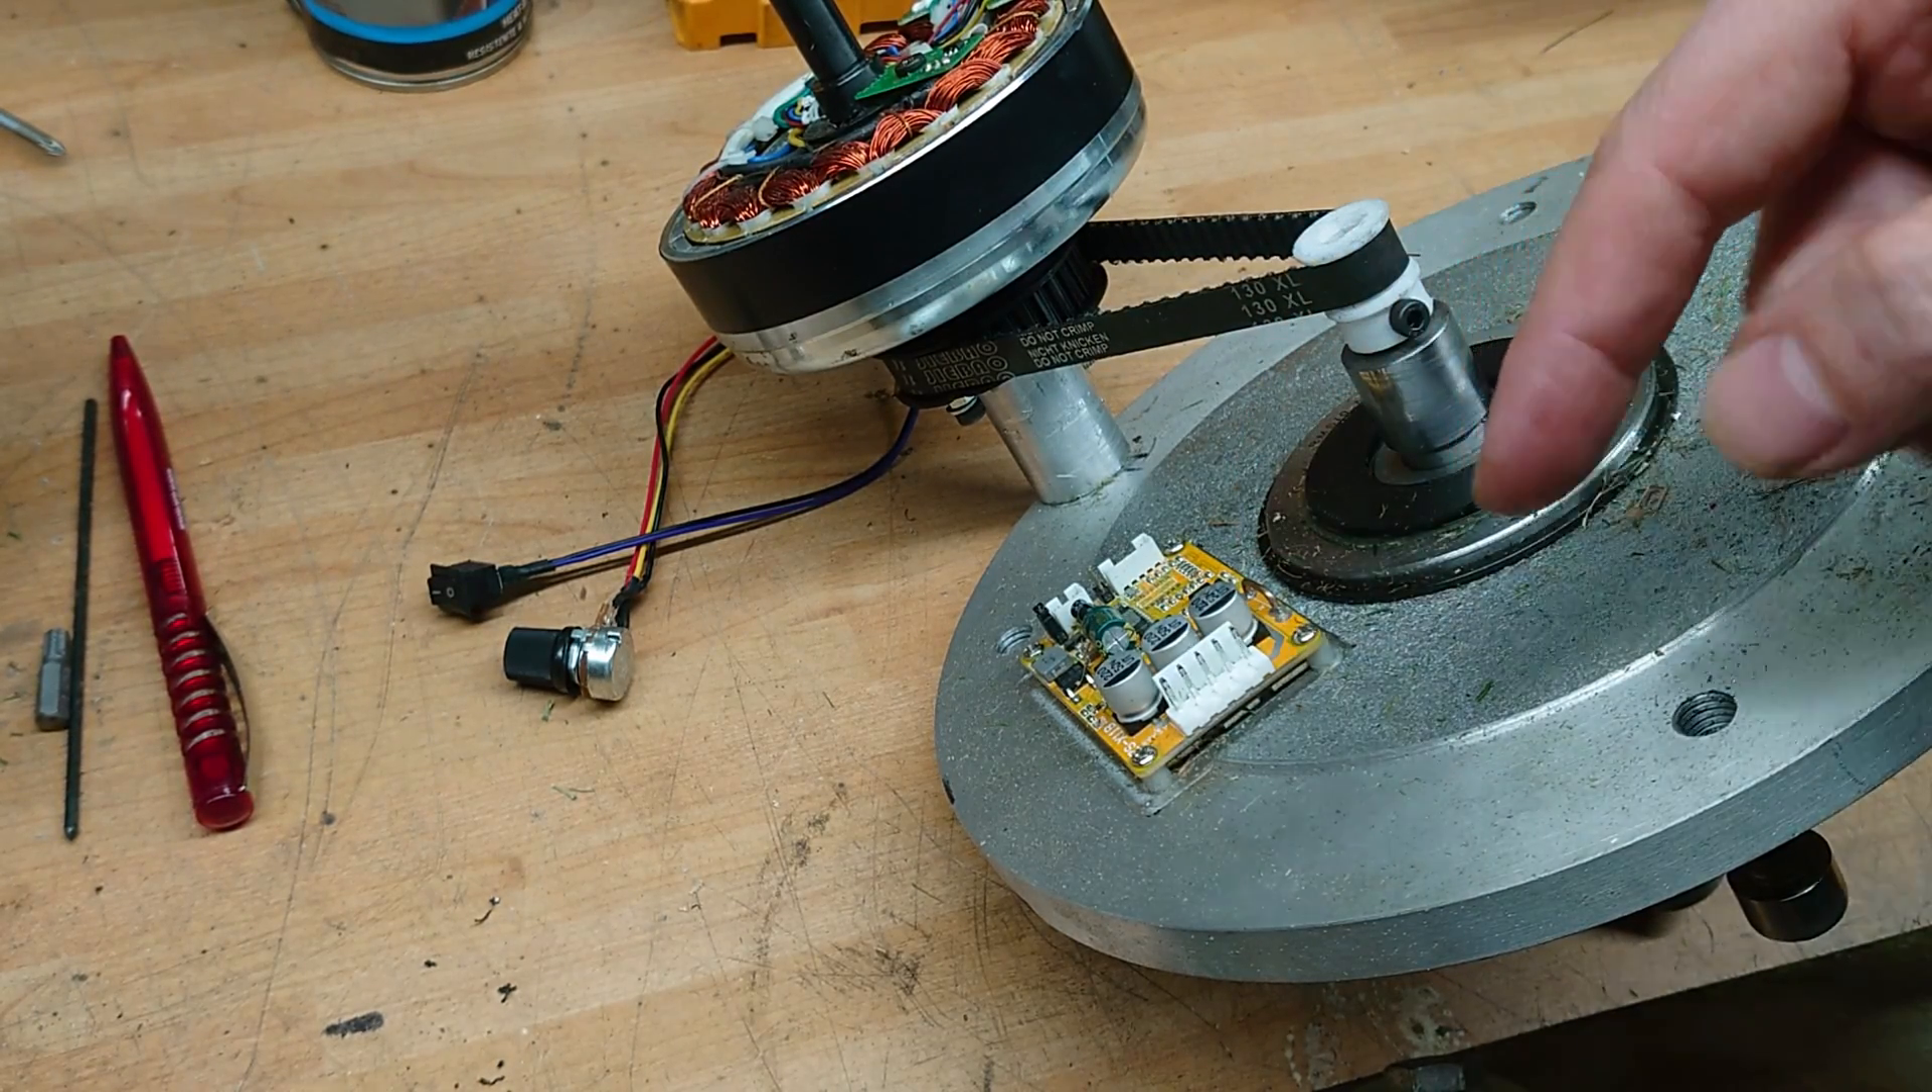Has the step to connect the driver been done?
No.